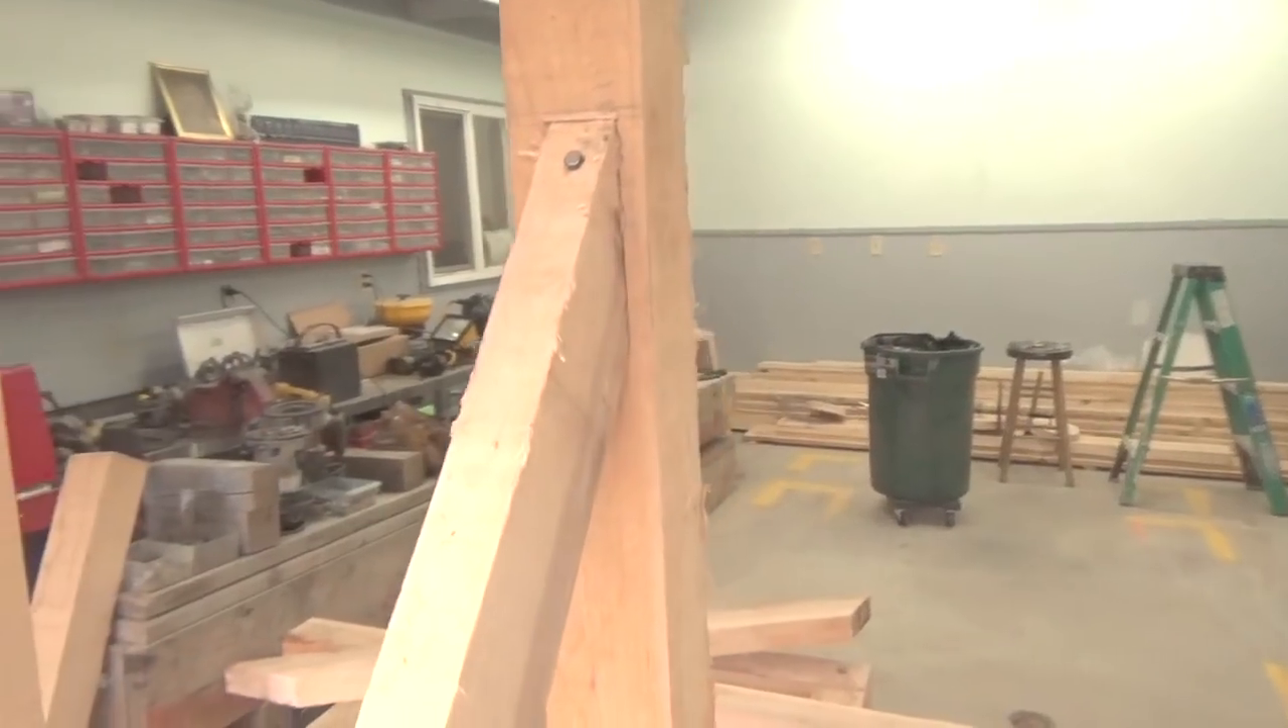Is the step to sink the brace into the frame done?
Yes.